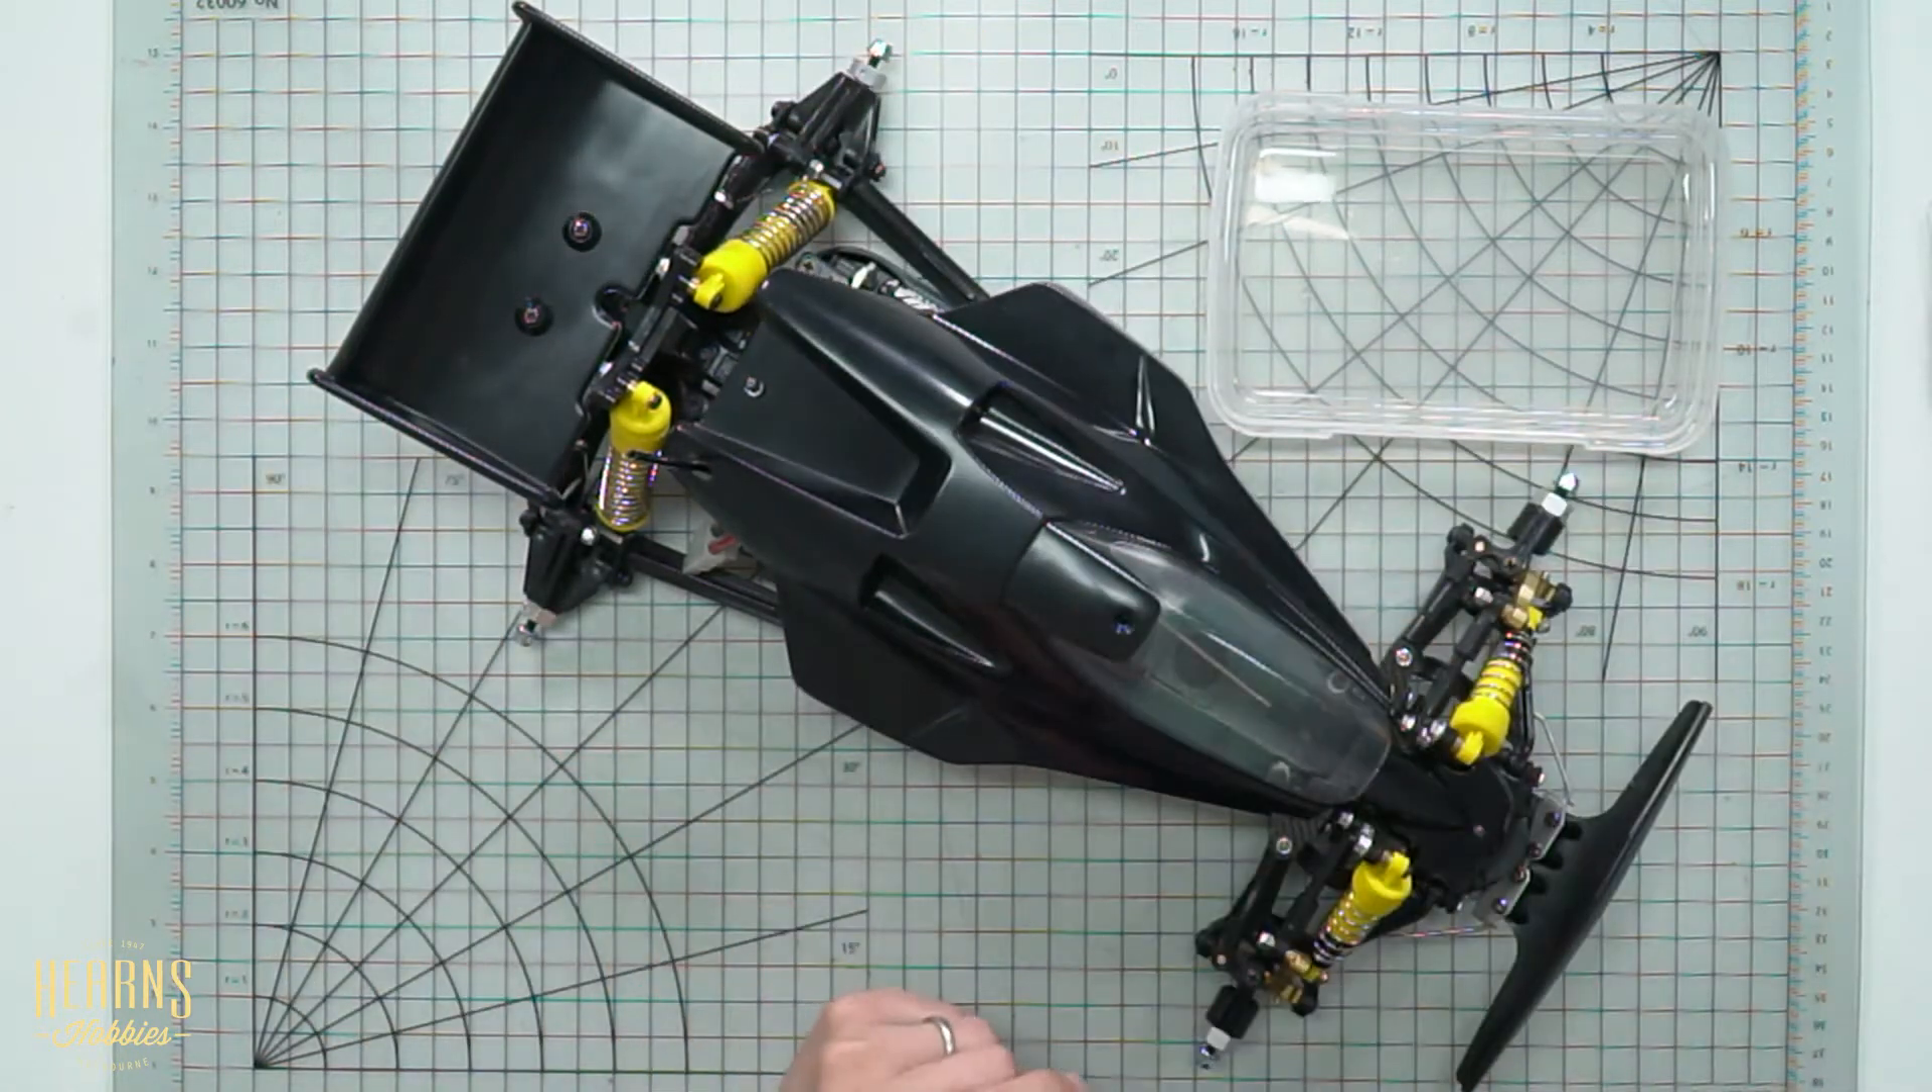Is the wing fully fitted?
Yes.